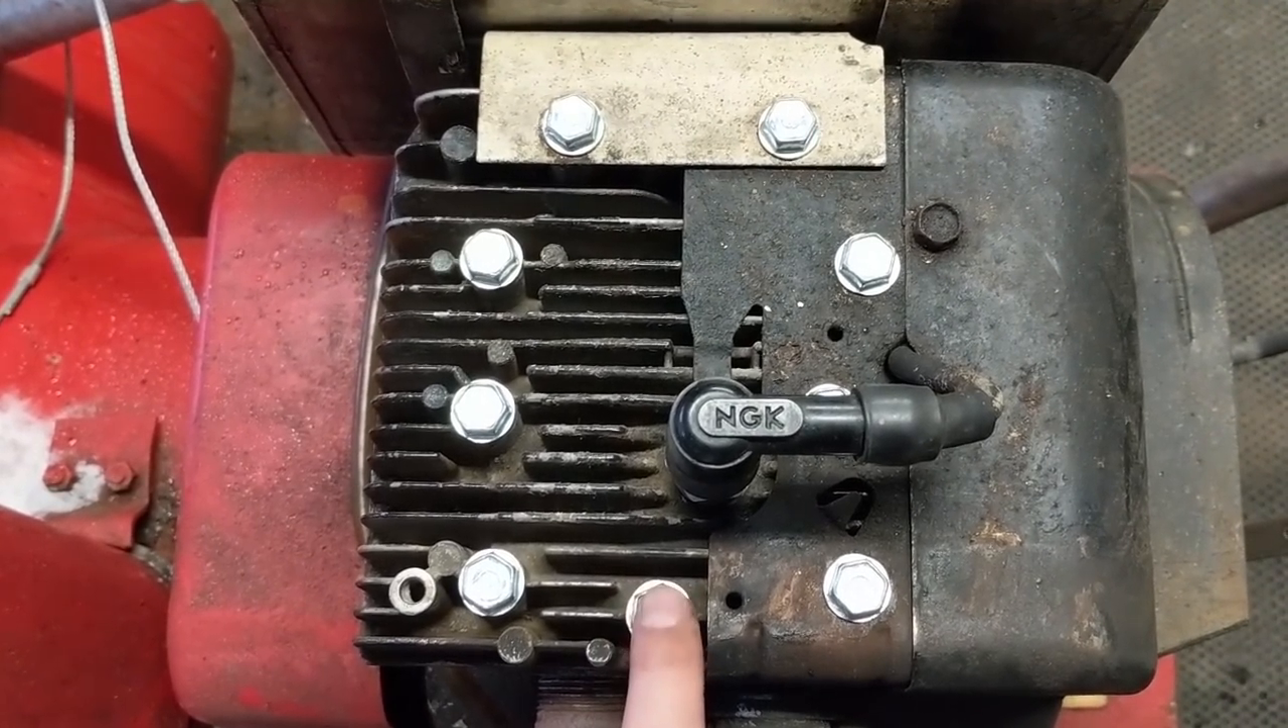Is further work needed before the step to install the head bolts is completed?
No.